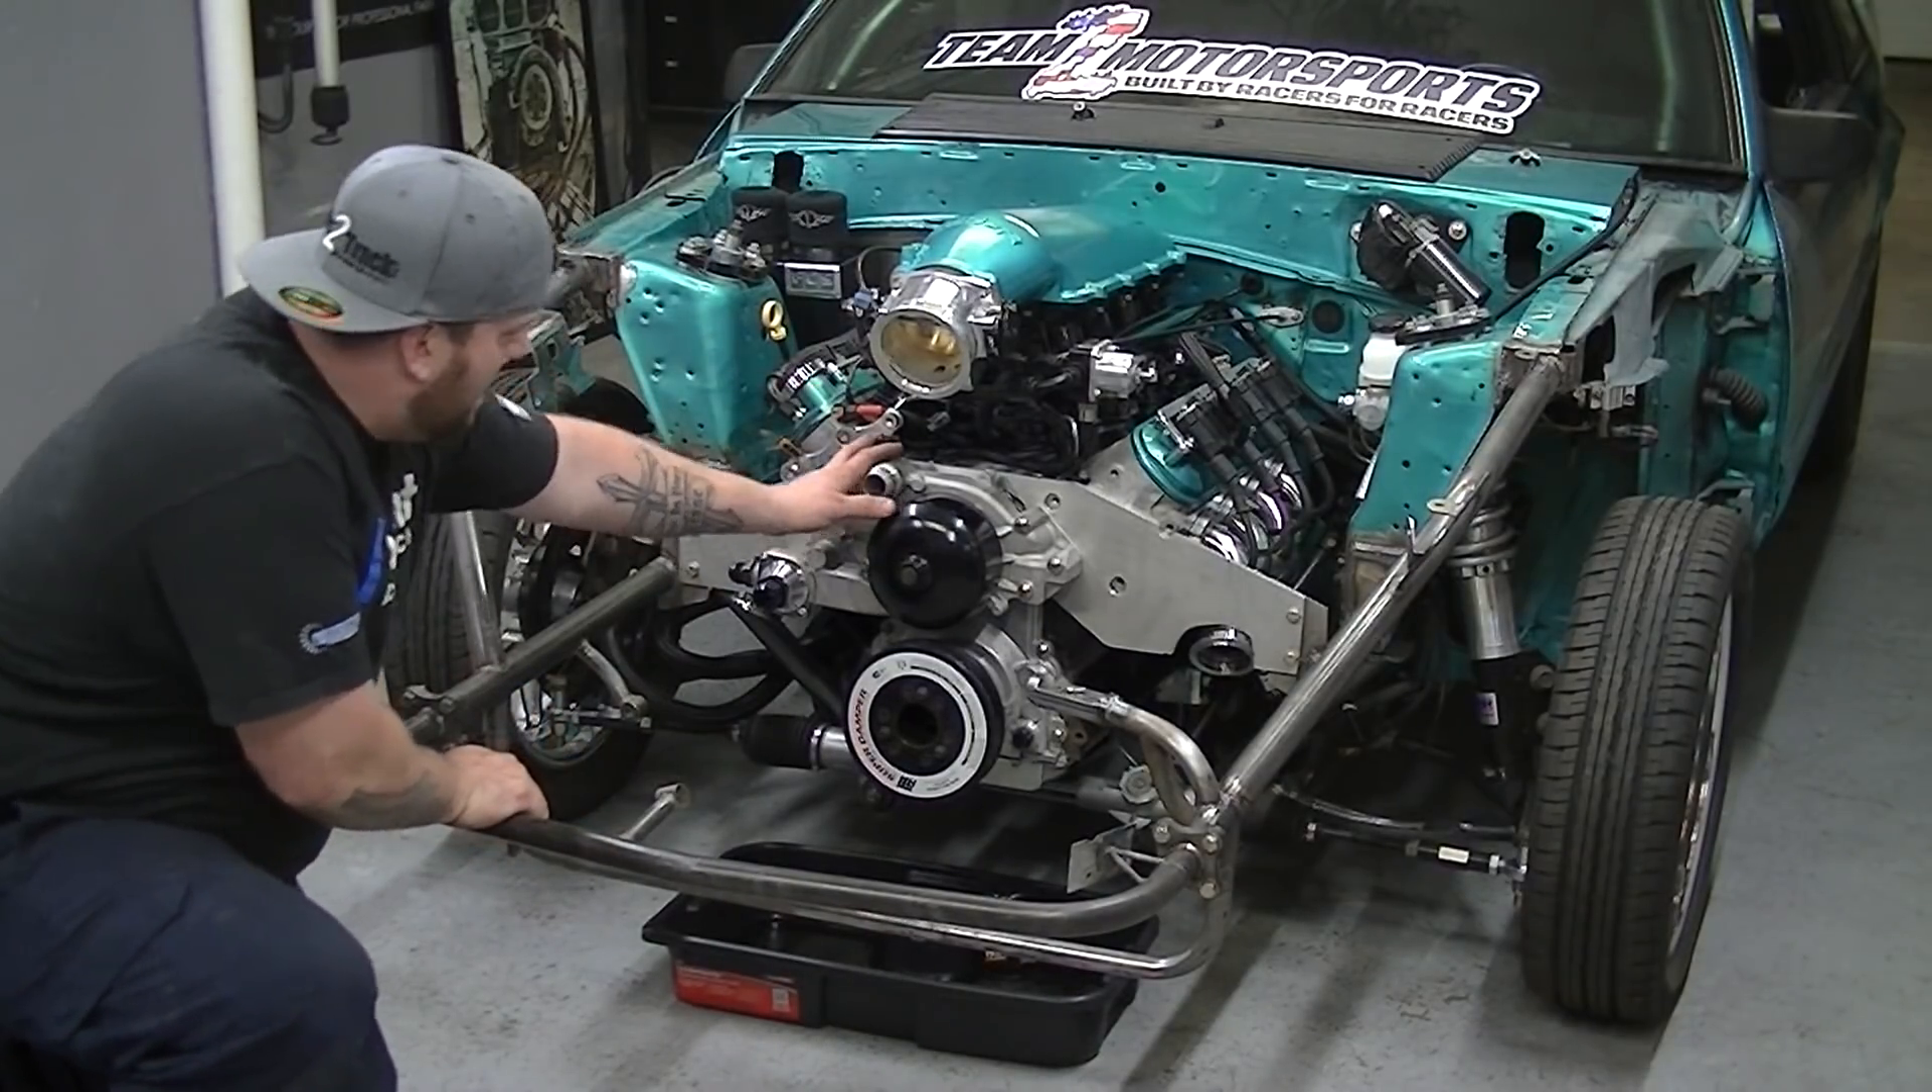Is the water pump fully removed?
No.